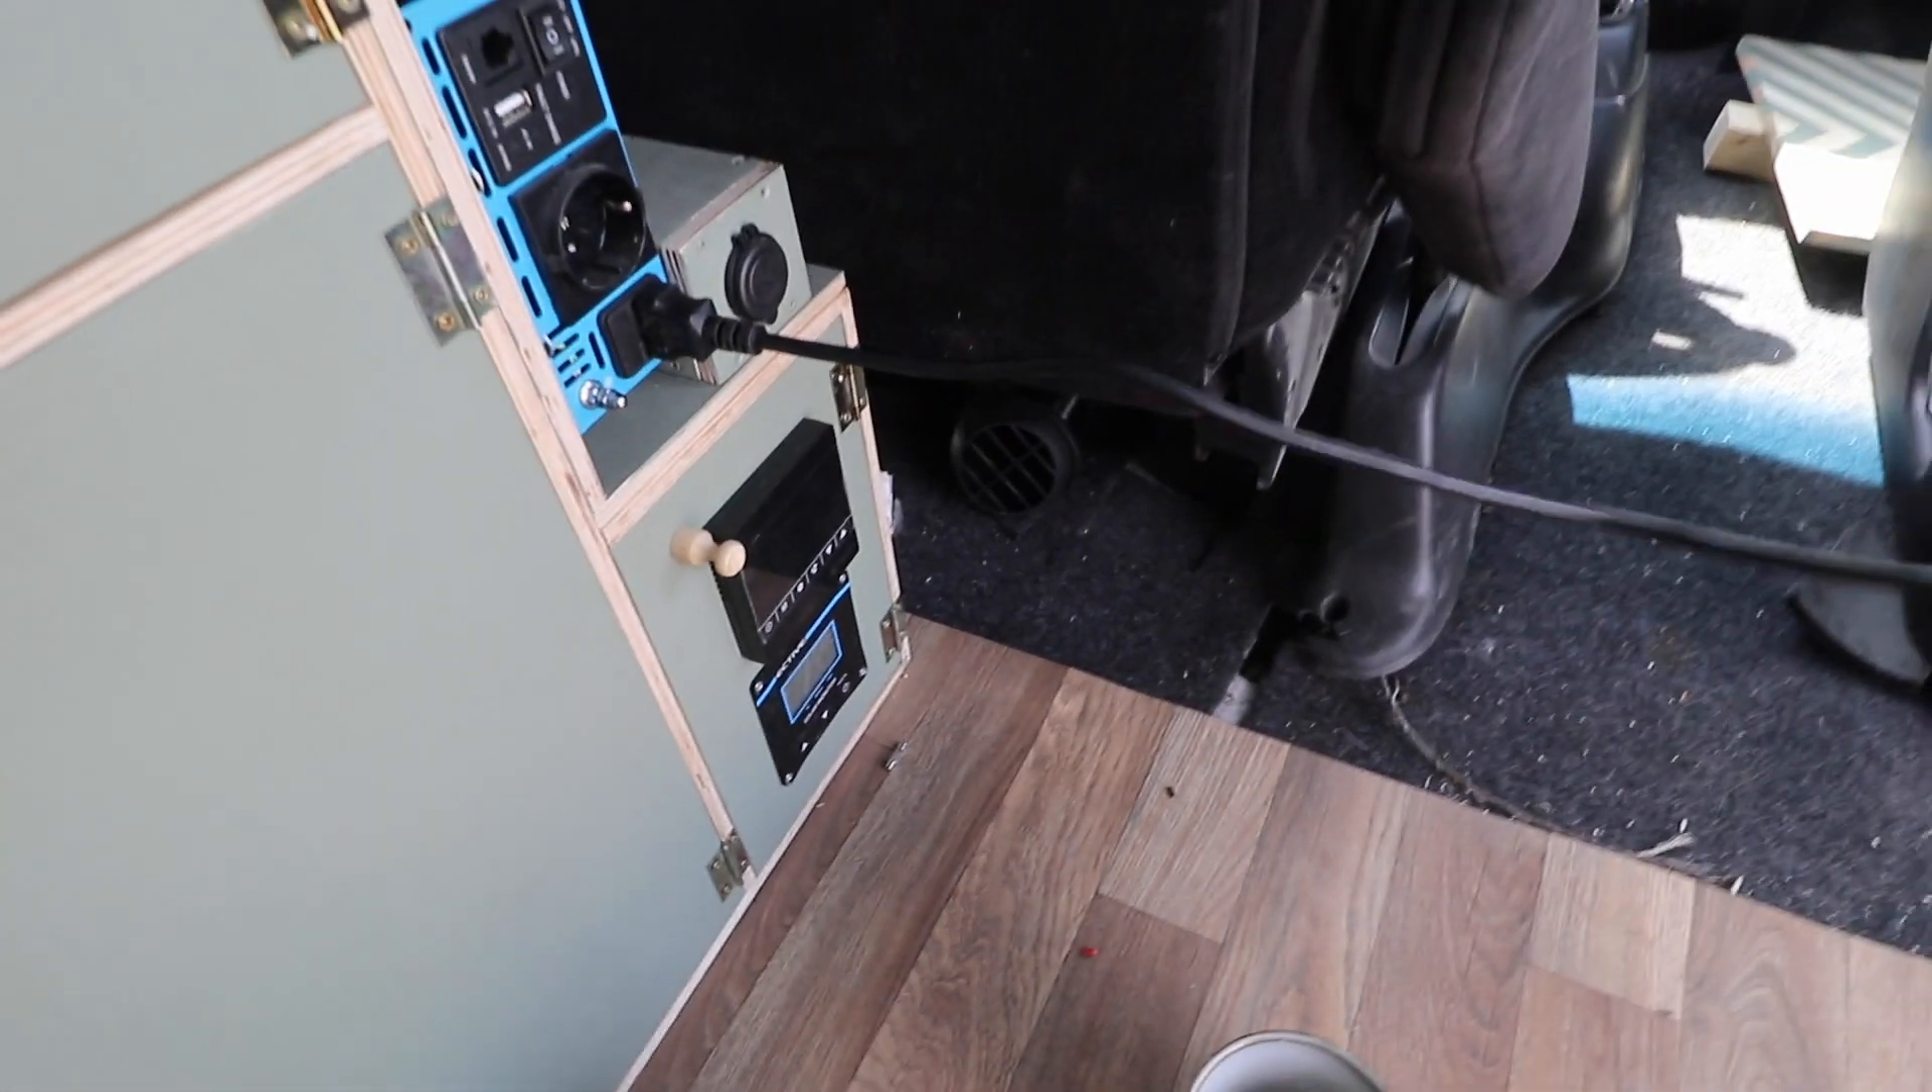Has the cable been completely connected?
Yes.